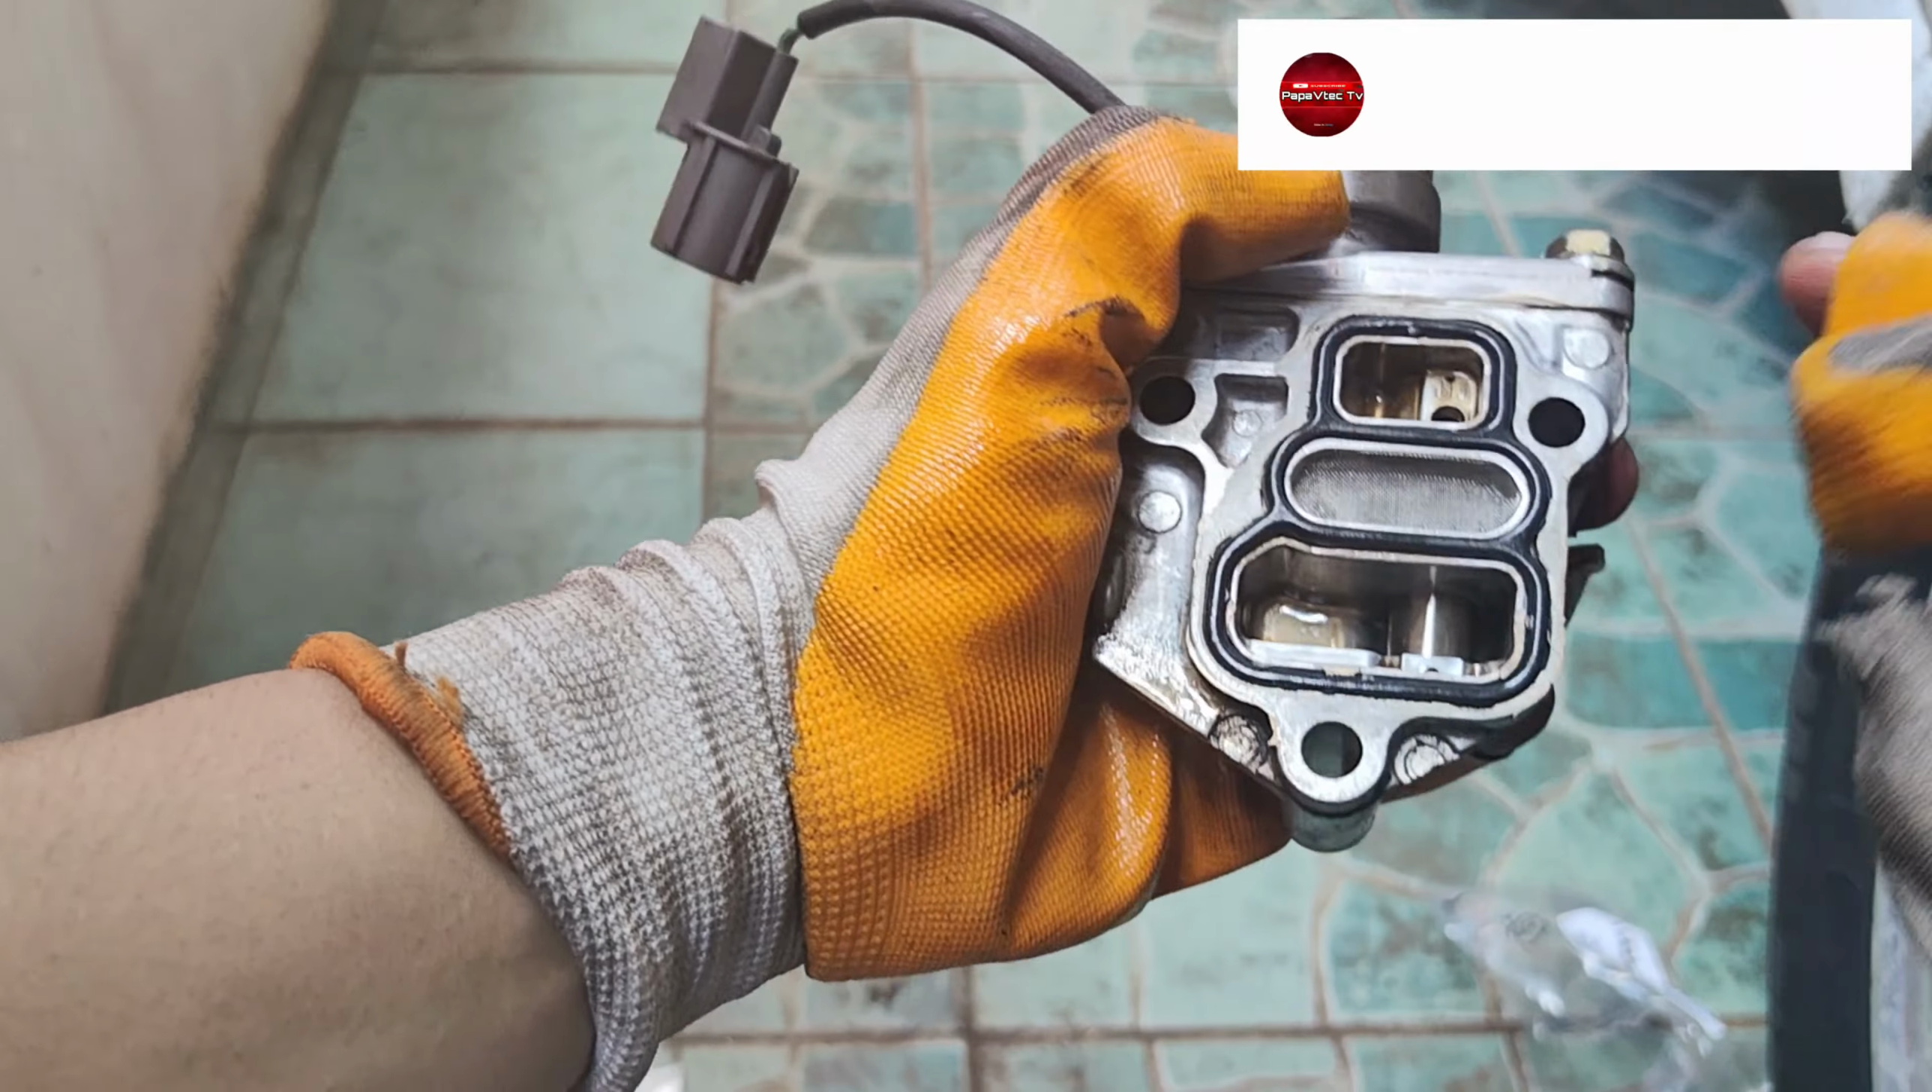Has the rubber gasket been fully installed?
Yes.